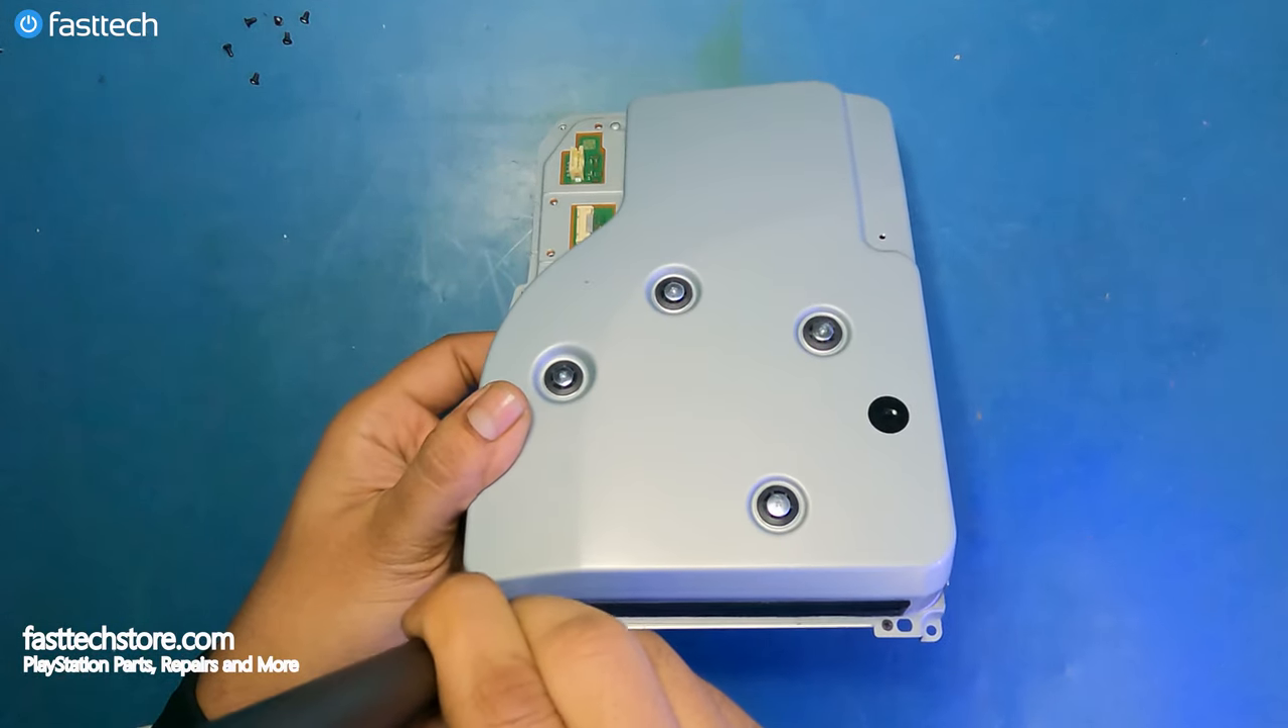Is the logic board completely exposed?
No.